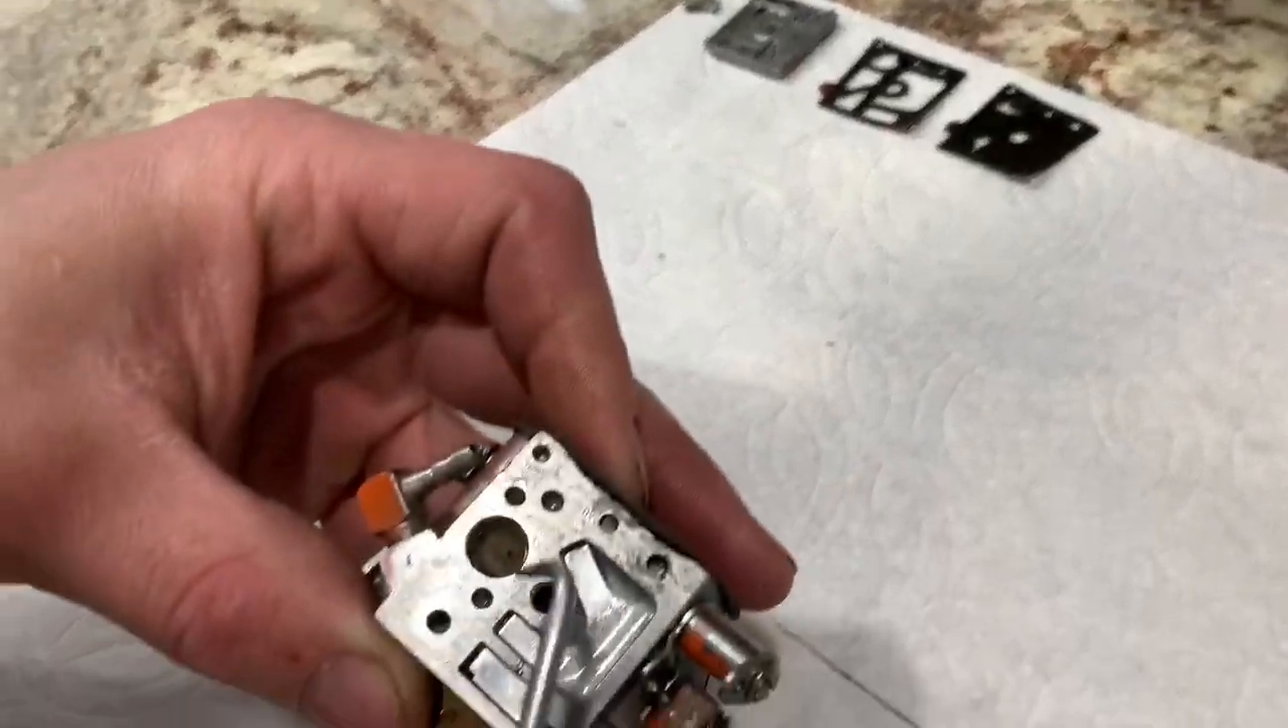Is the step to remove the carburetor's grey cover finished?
Yes.